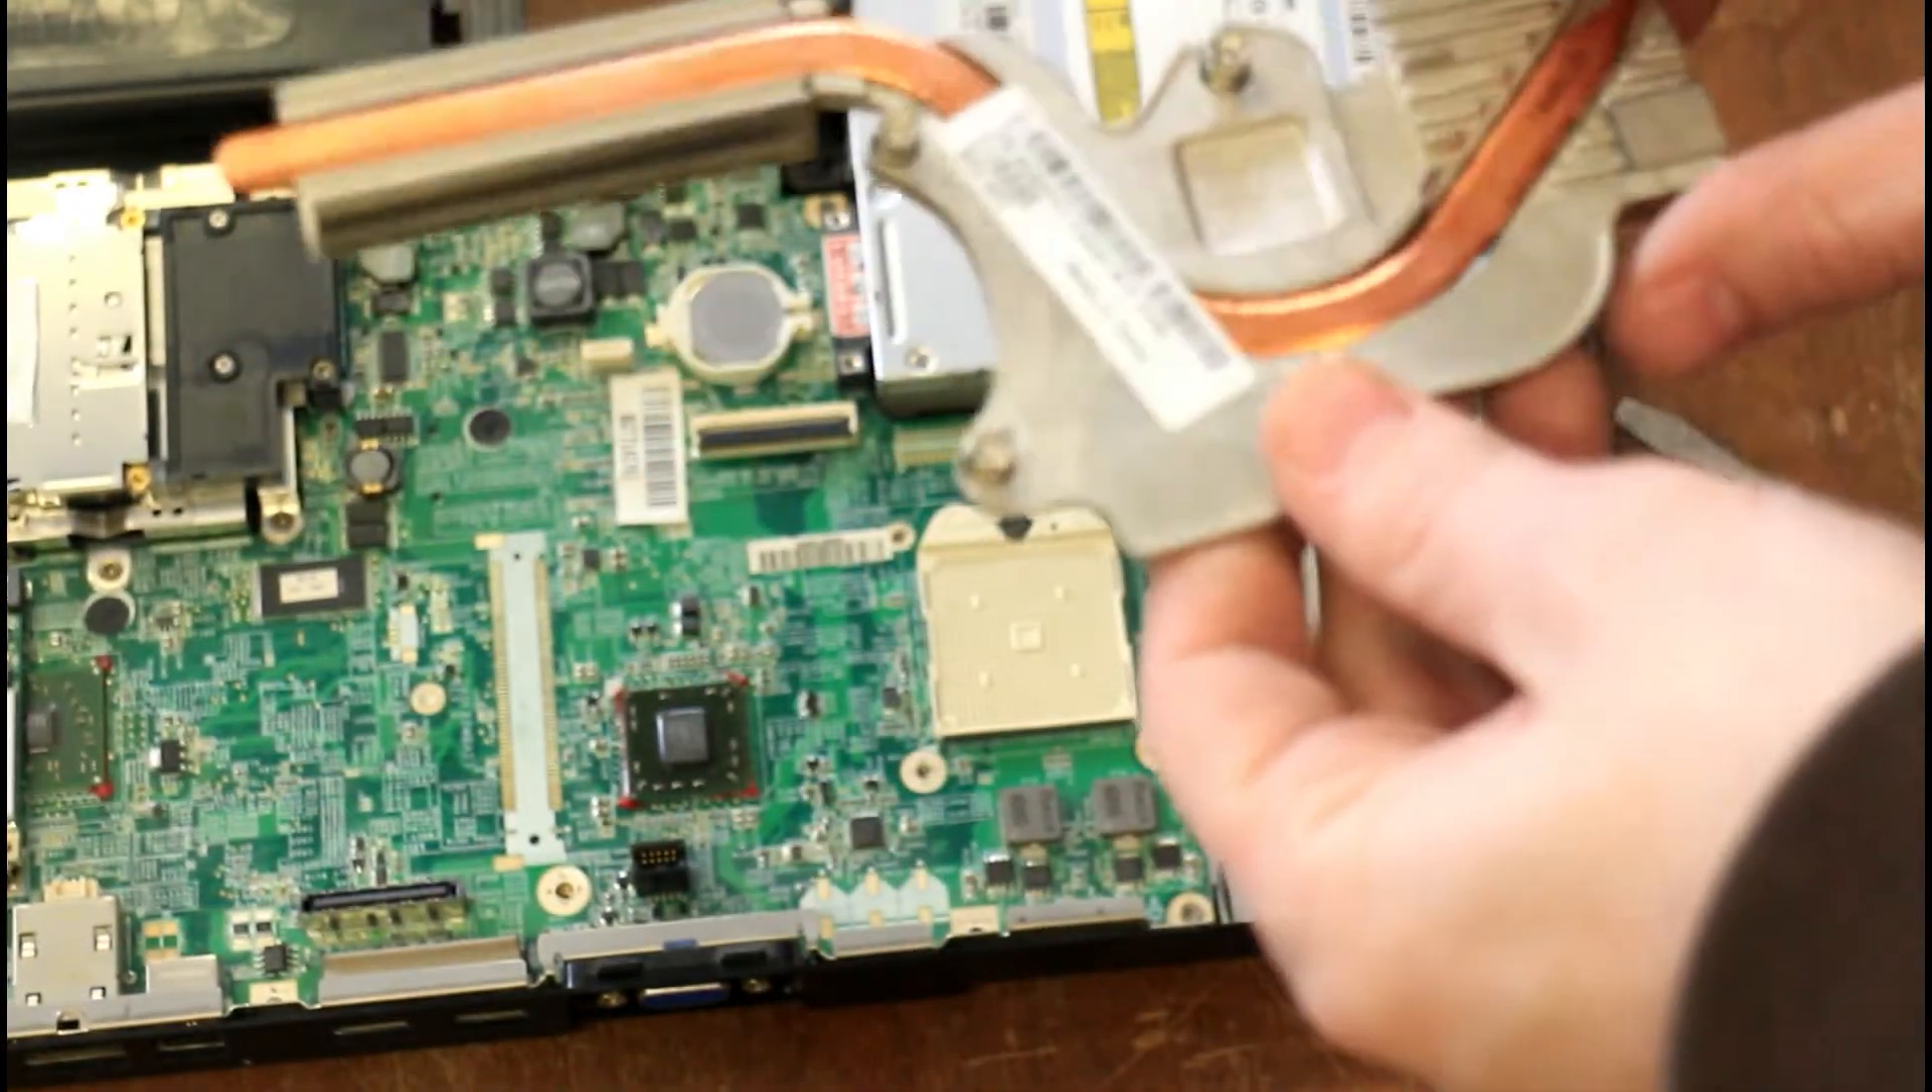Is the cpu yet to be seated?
Yes.